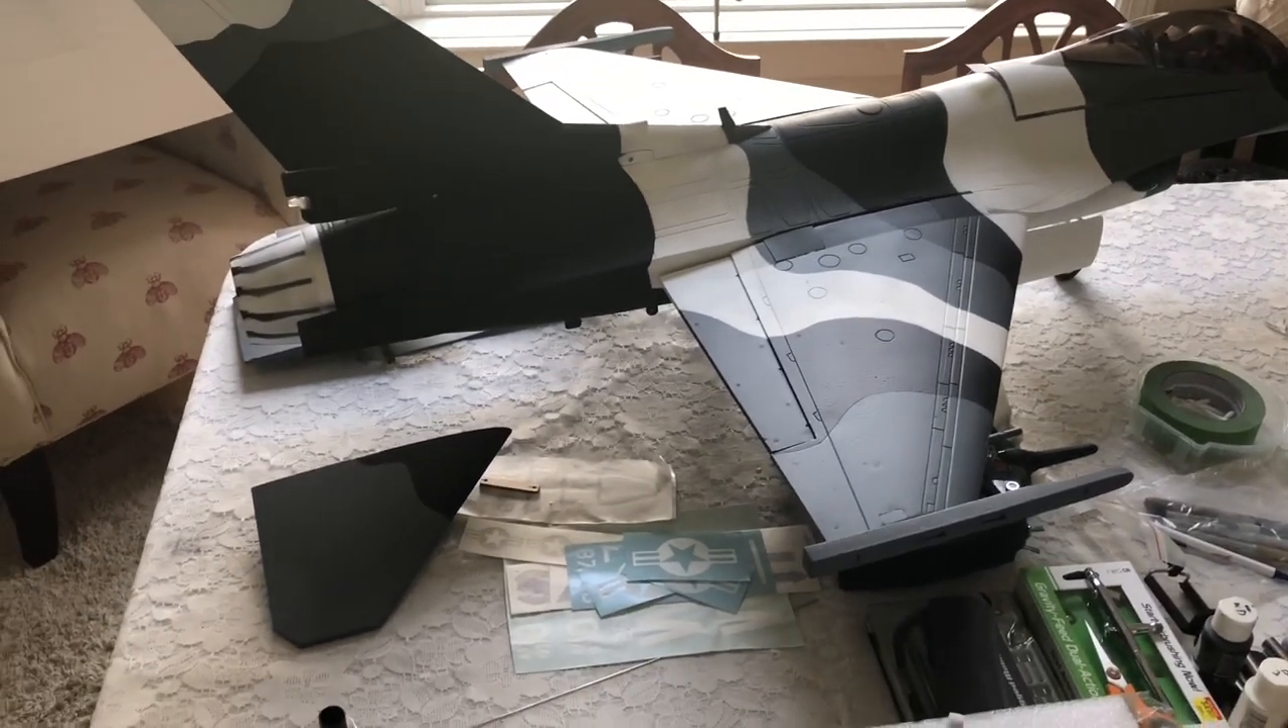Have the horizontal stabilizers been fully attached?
No.